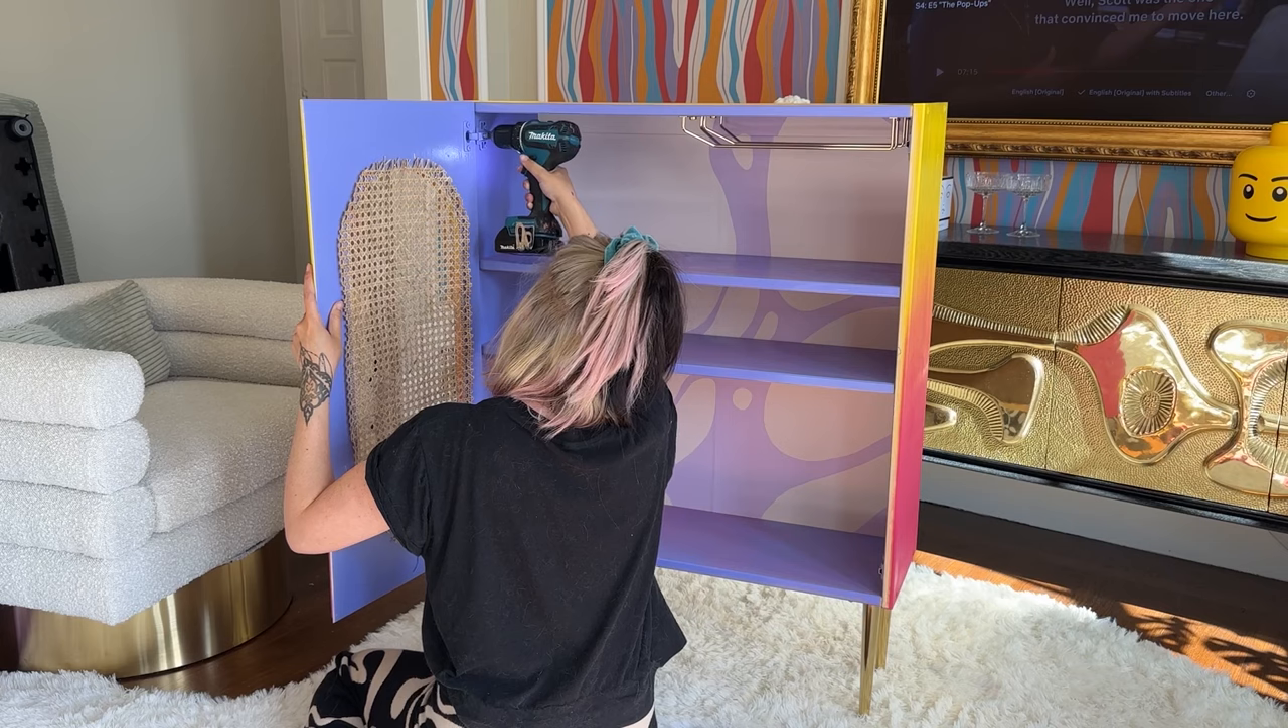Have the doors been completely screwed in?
No.